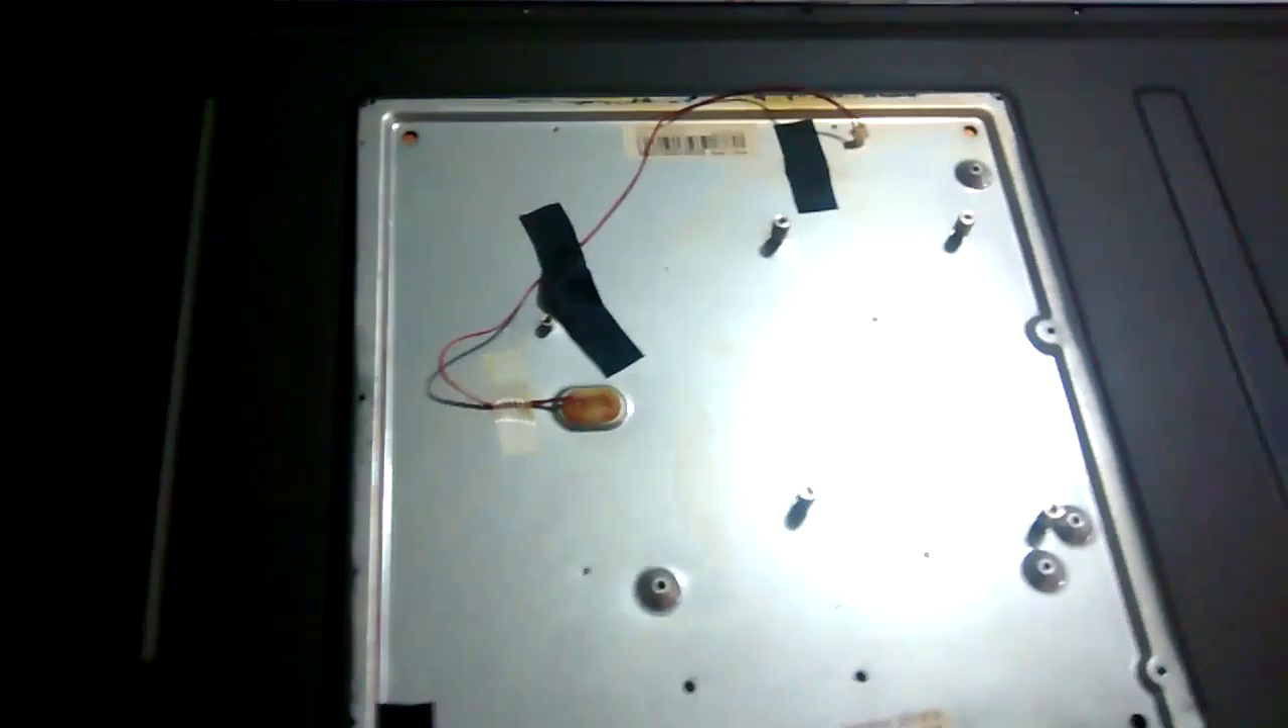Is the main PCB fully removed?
Yes.